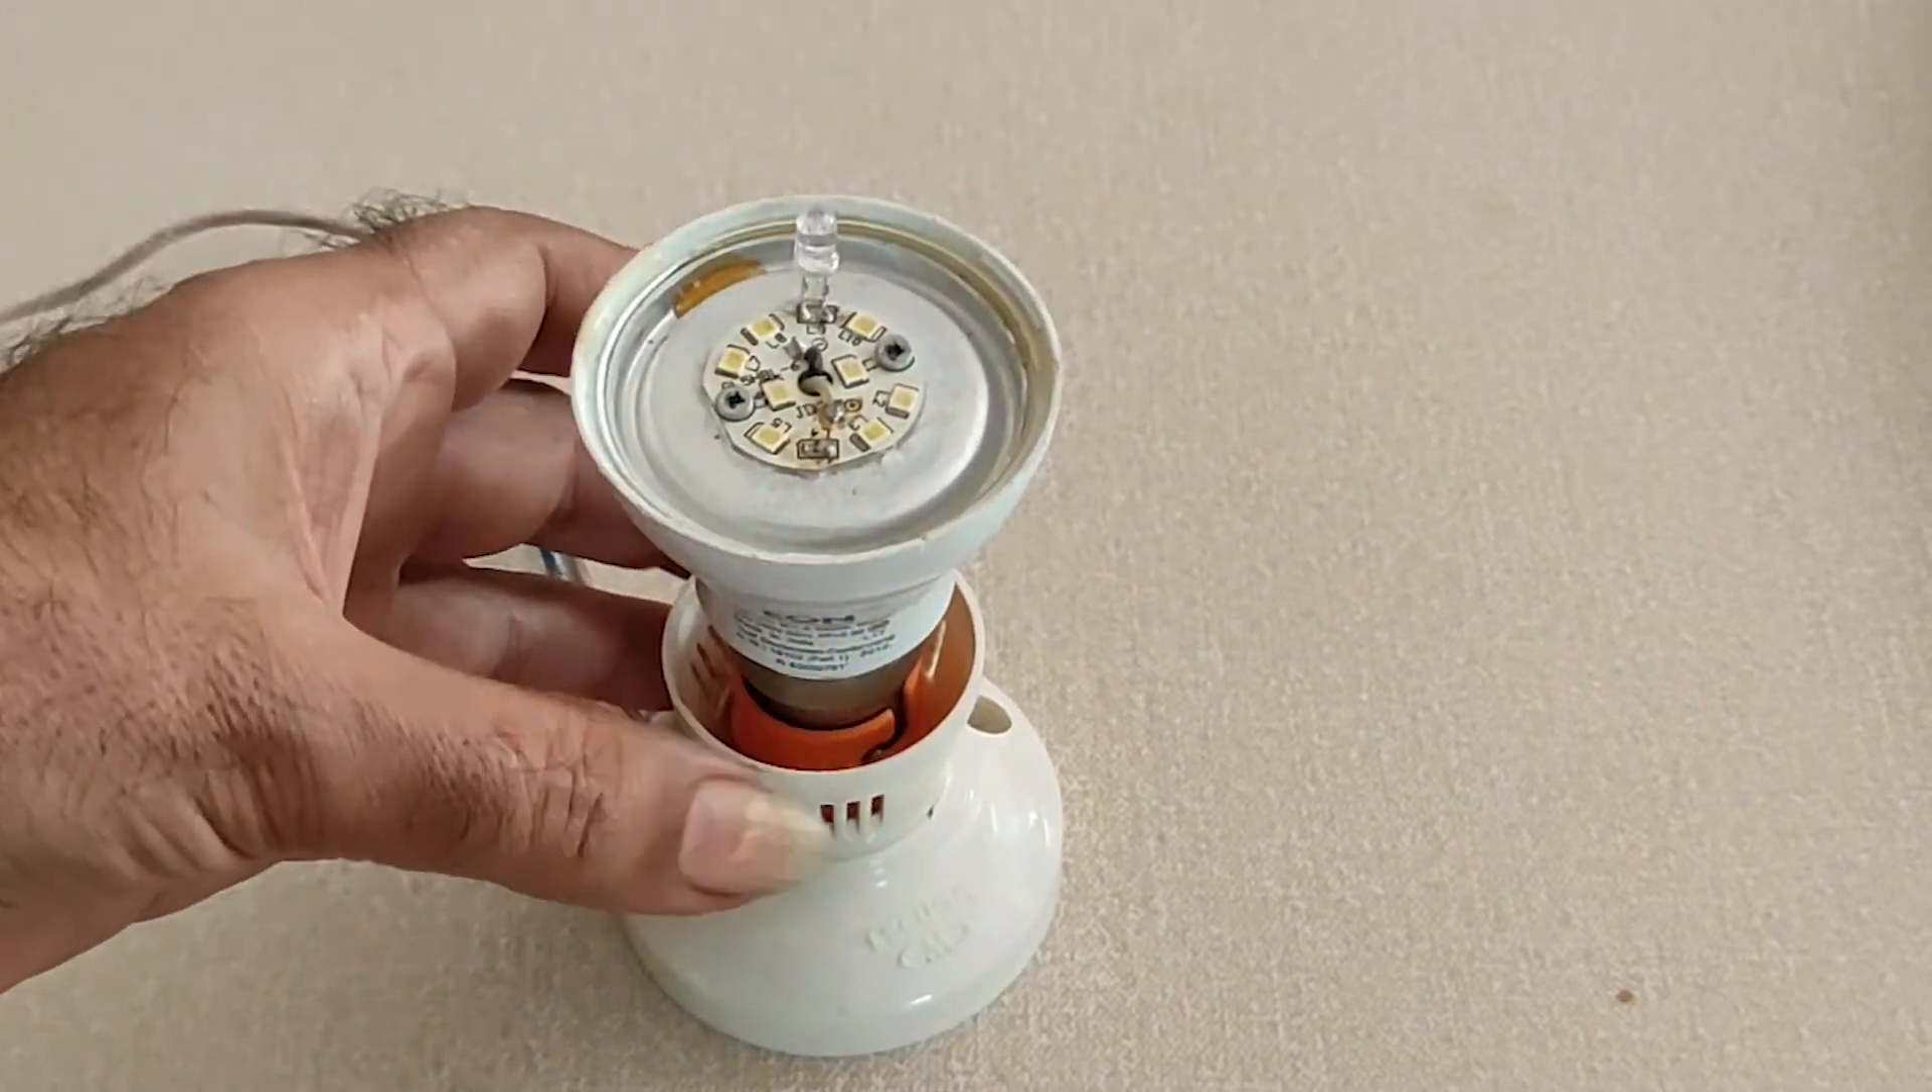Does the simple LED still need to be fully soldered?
No.